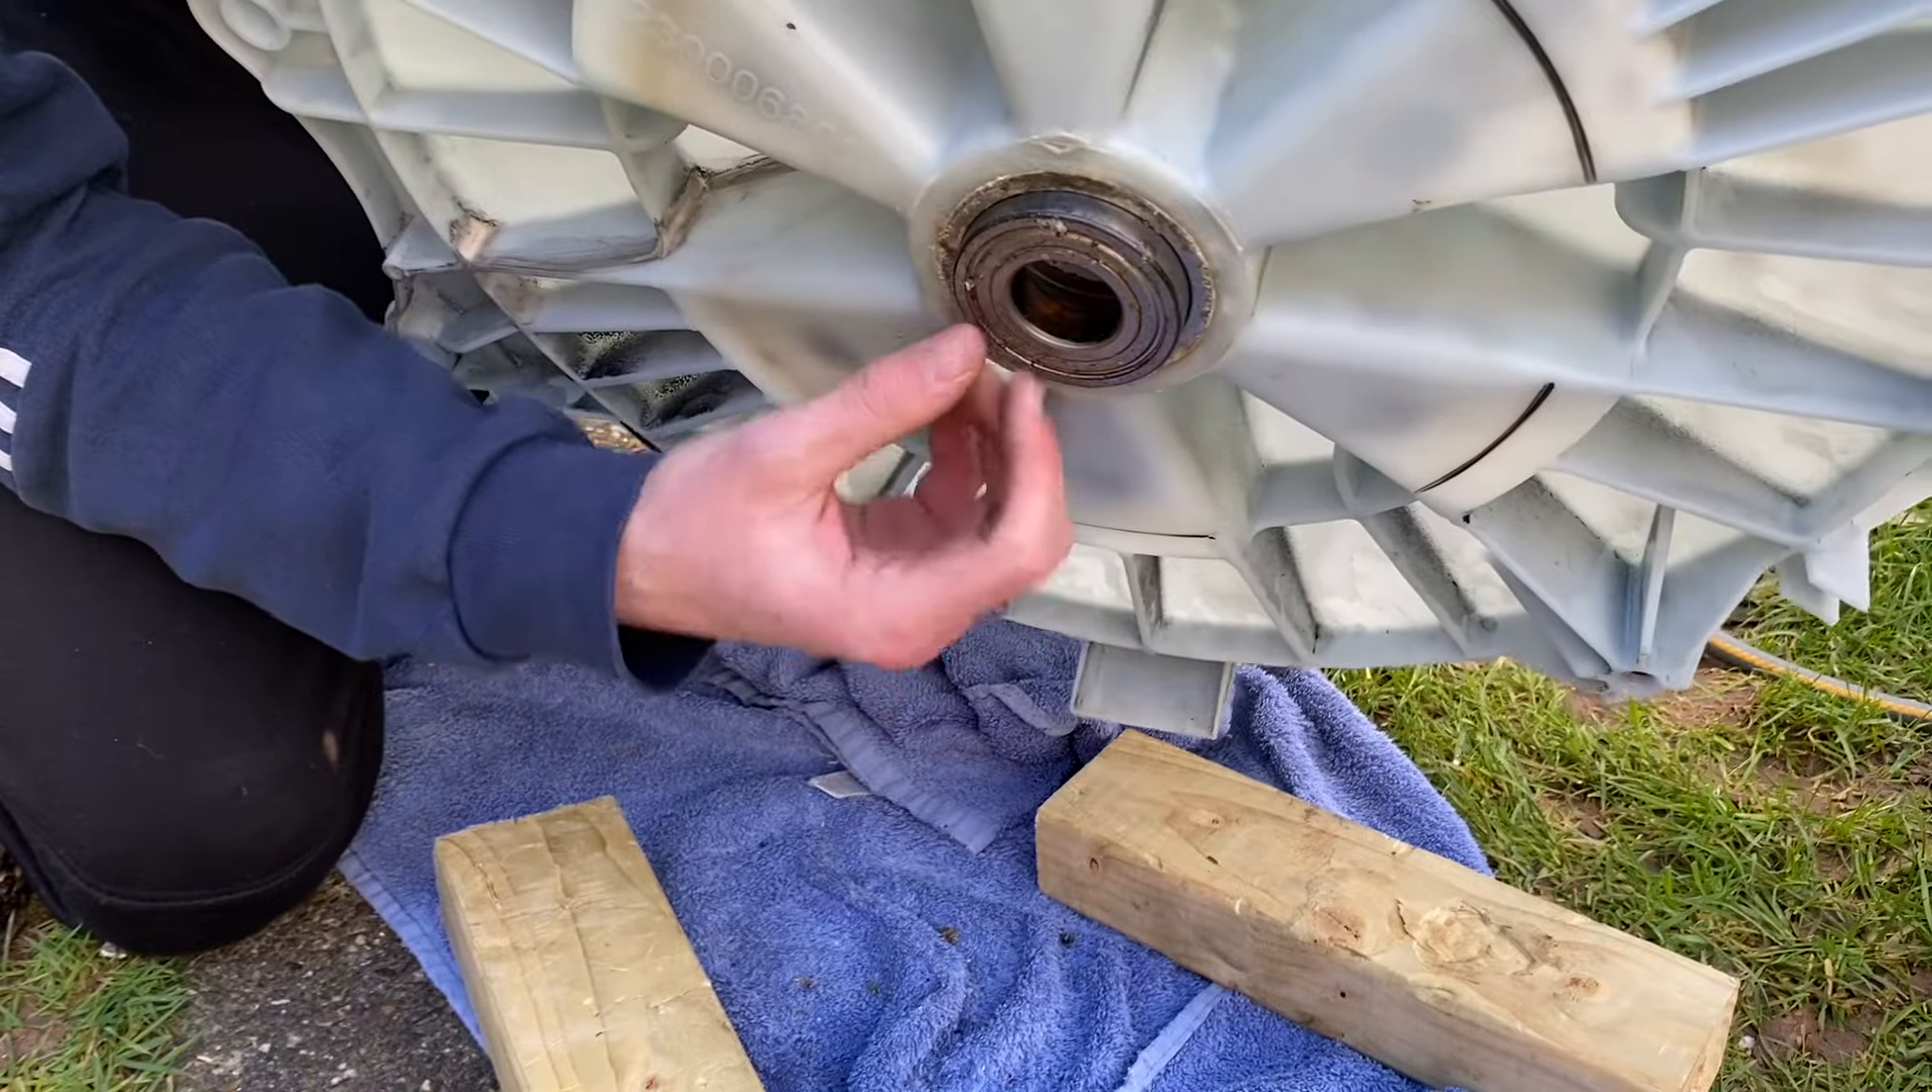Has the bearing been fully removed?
No.